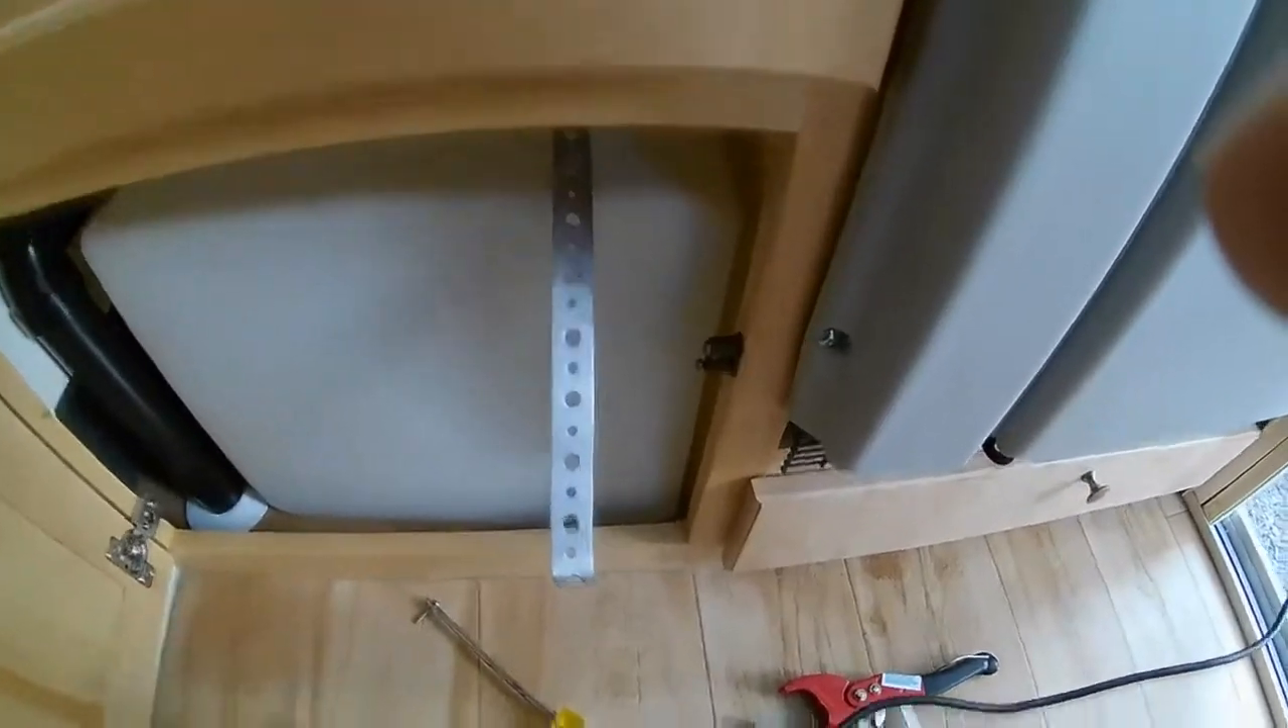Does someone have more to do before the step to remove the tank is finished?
Yes.